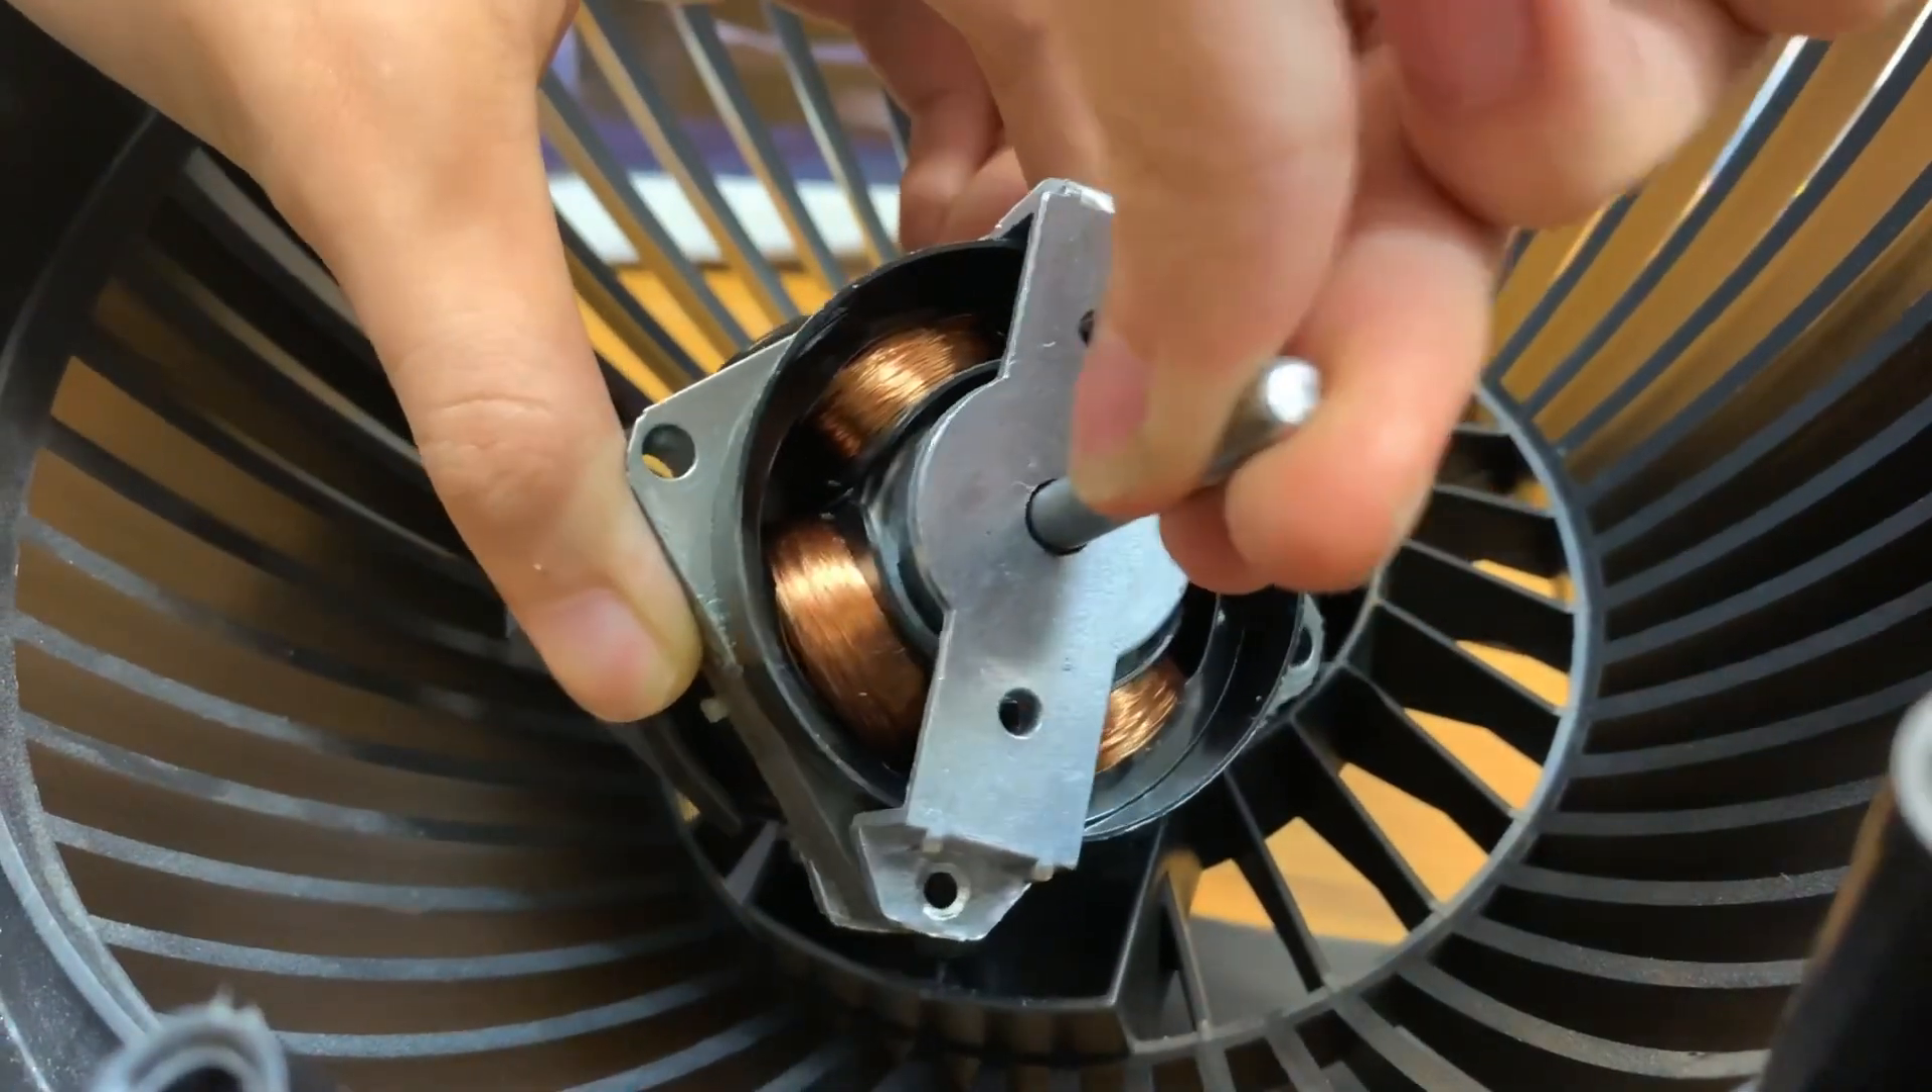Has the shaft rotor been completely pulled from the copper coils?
No.